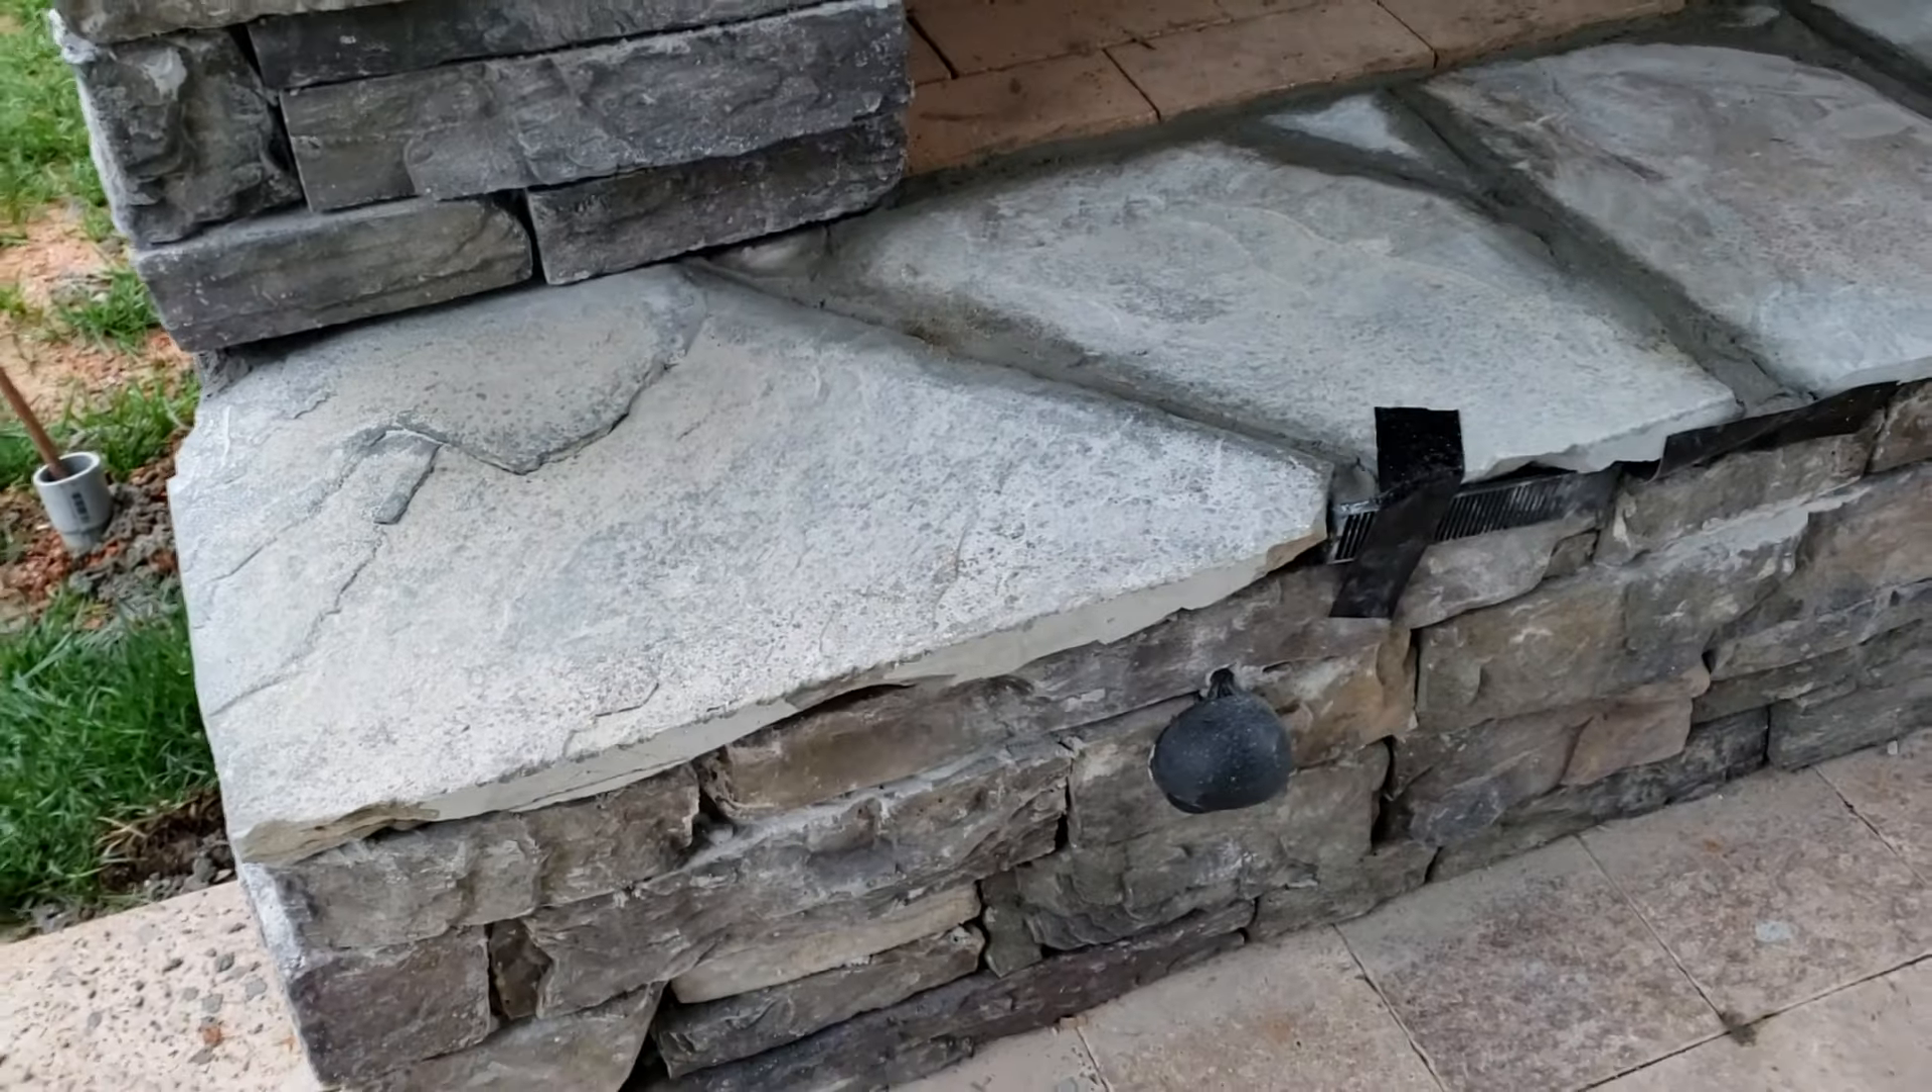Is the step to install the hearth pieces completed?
Yes.